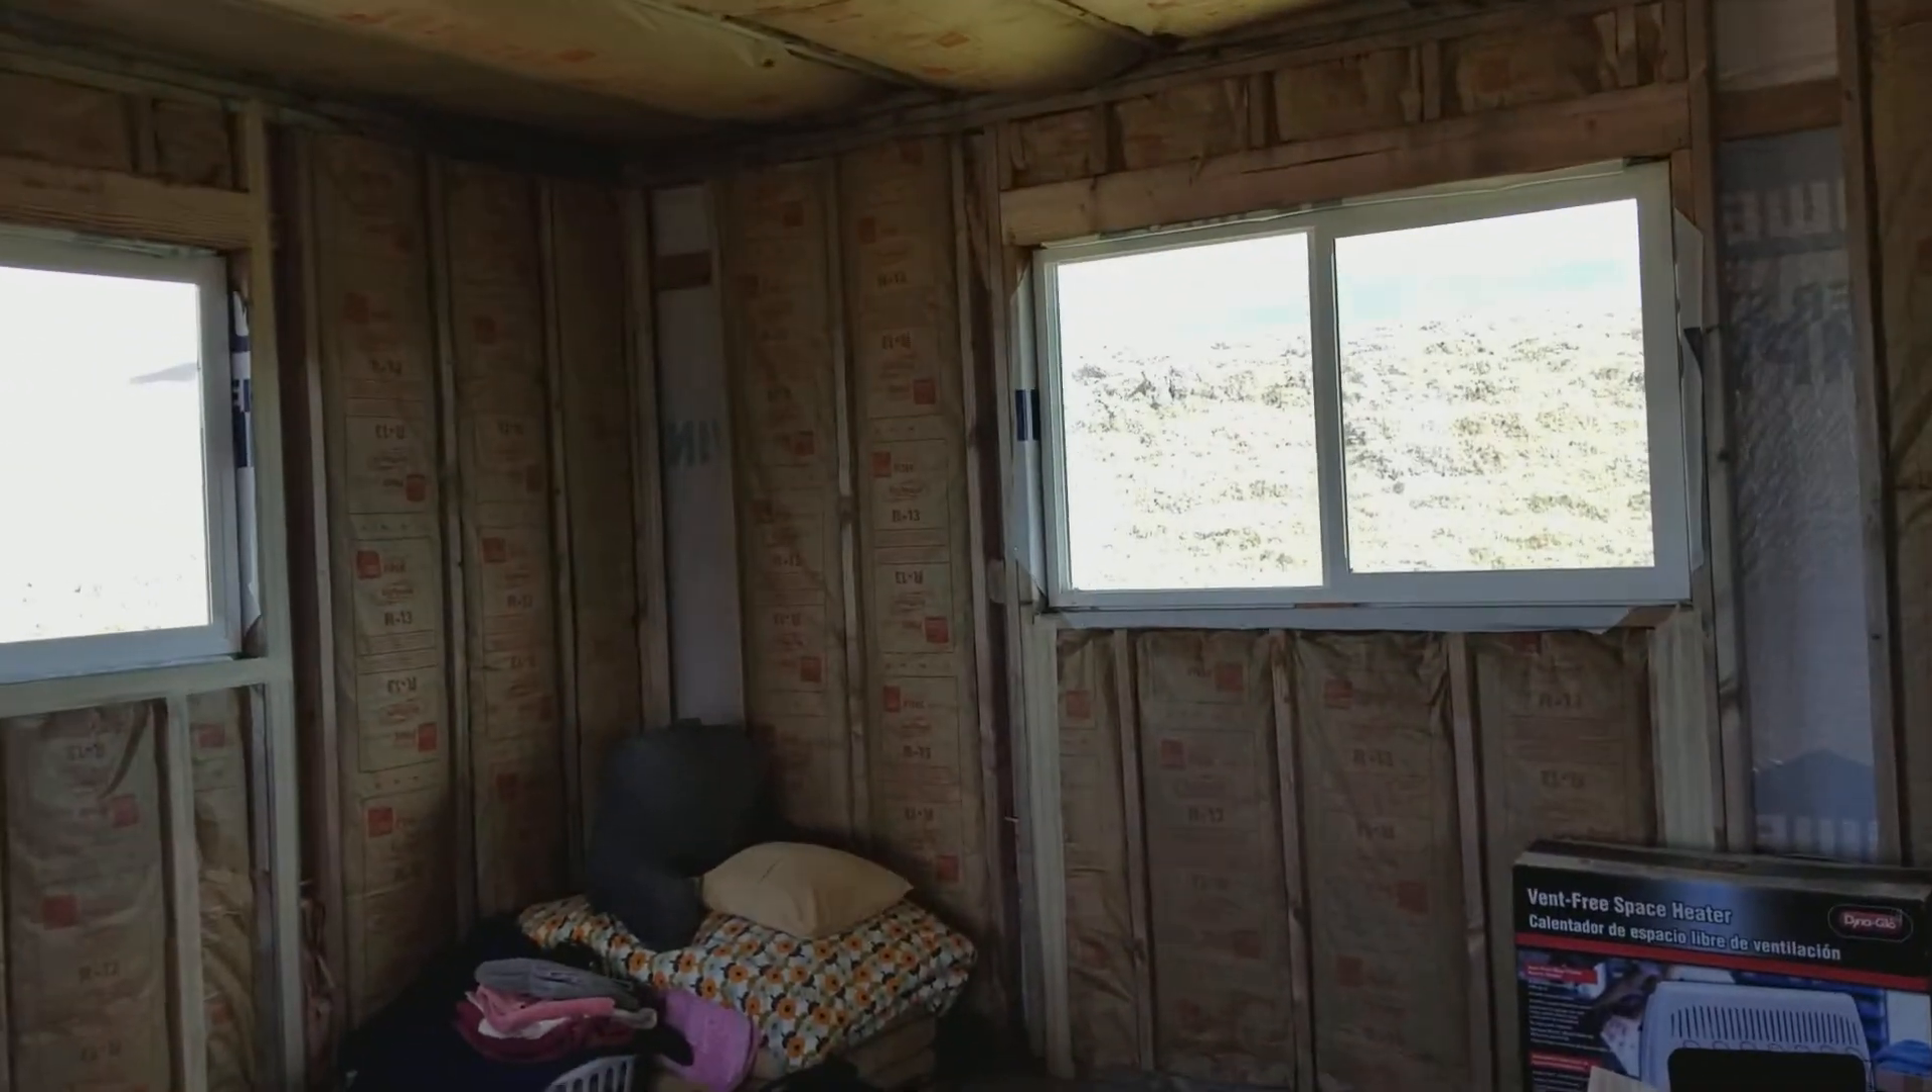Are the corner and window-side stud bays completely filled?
No.